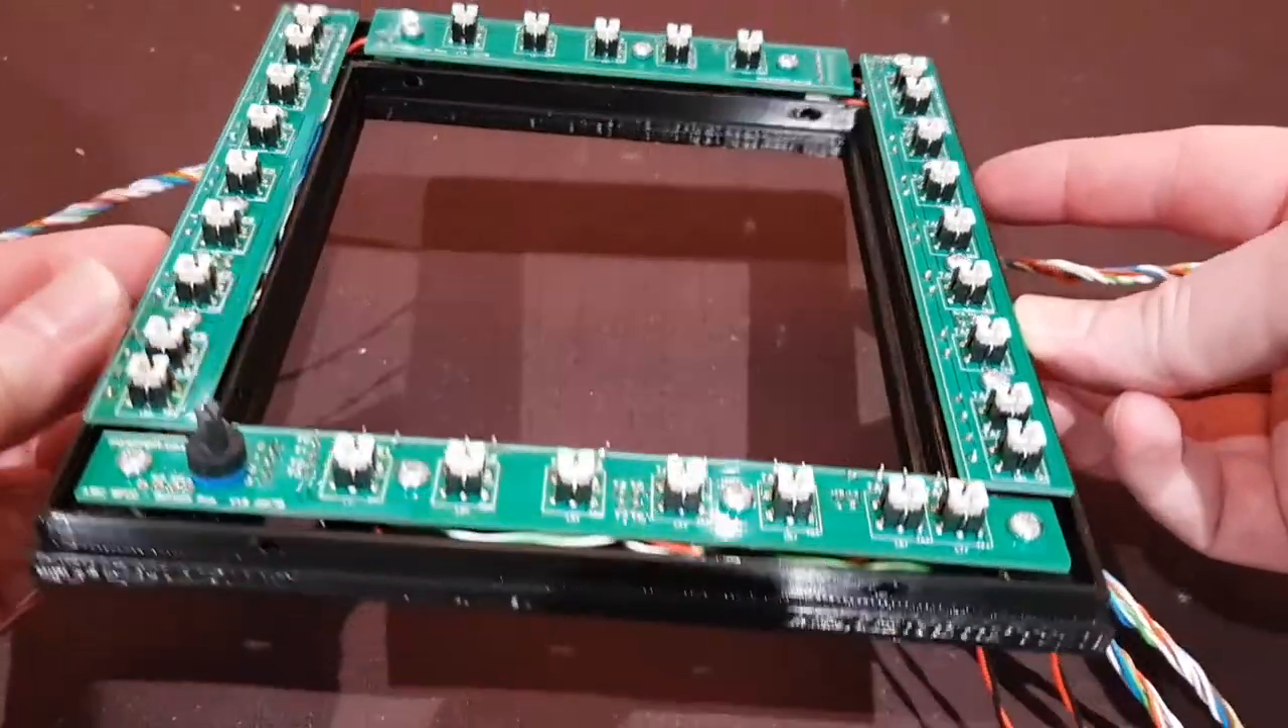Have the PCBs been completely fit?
Yes.